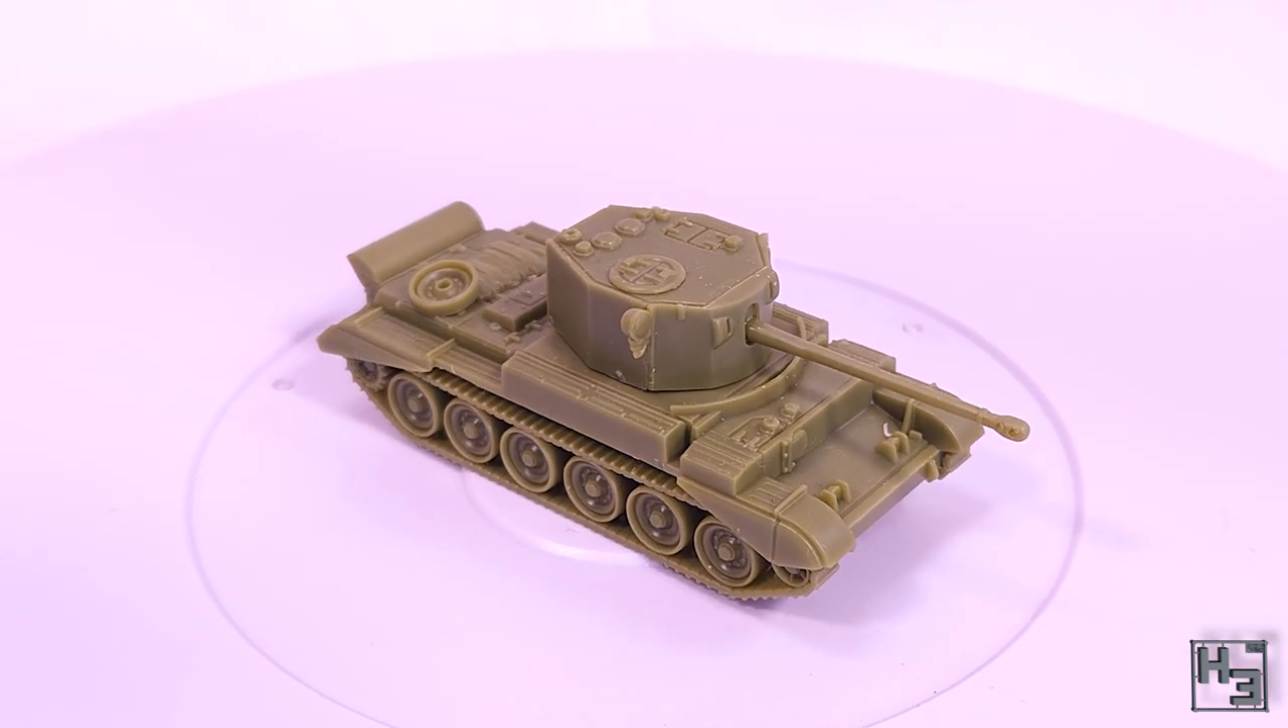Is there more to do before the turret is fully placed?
No.